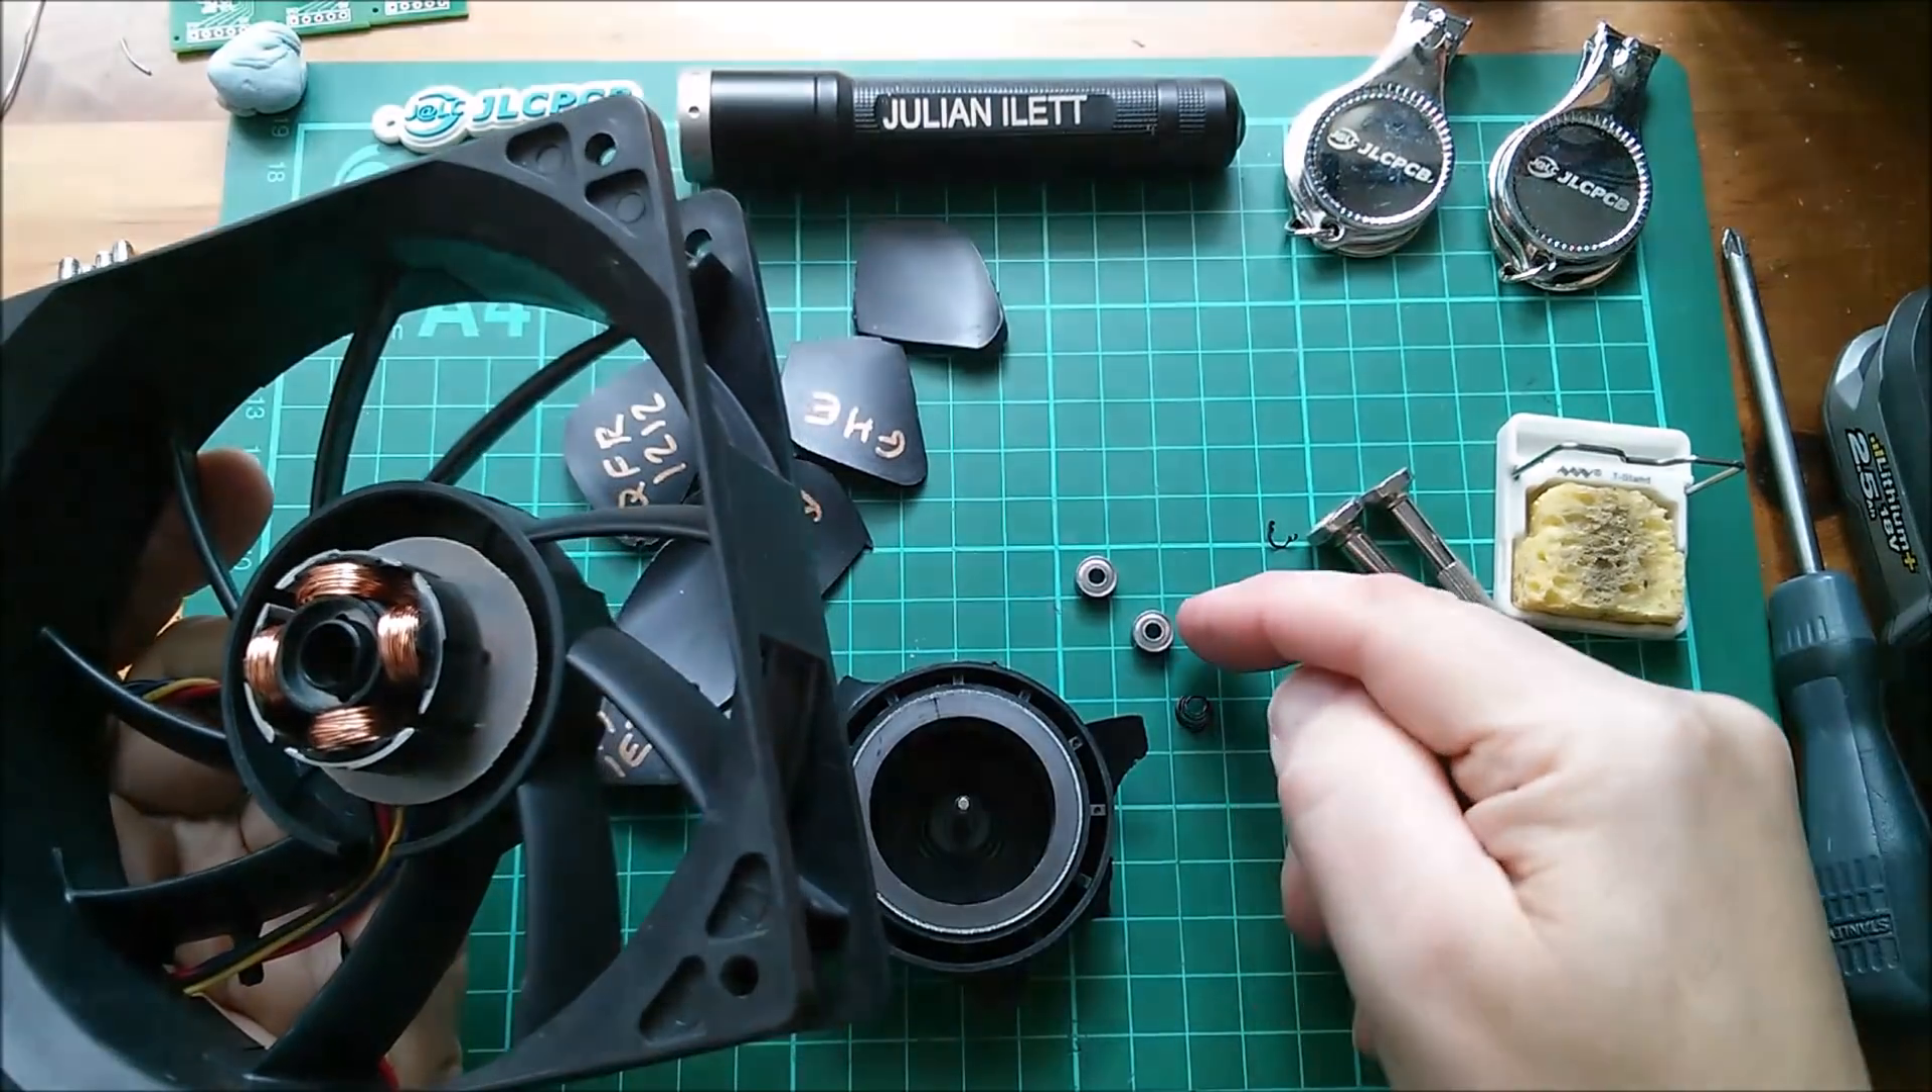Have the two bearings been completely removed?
Yes.